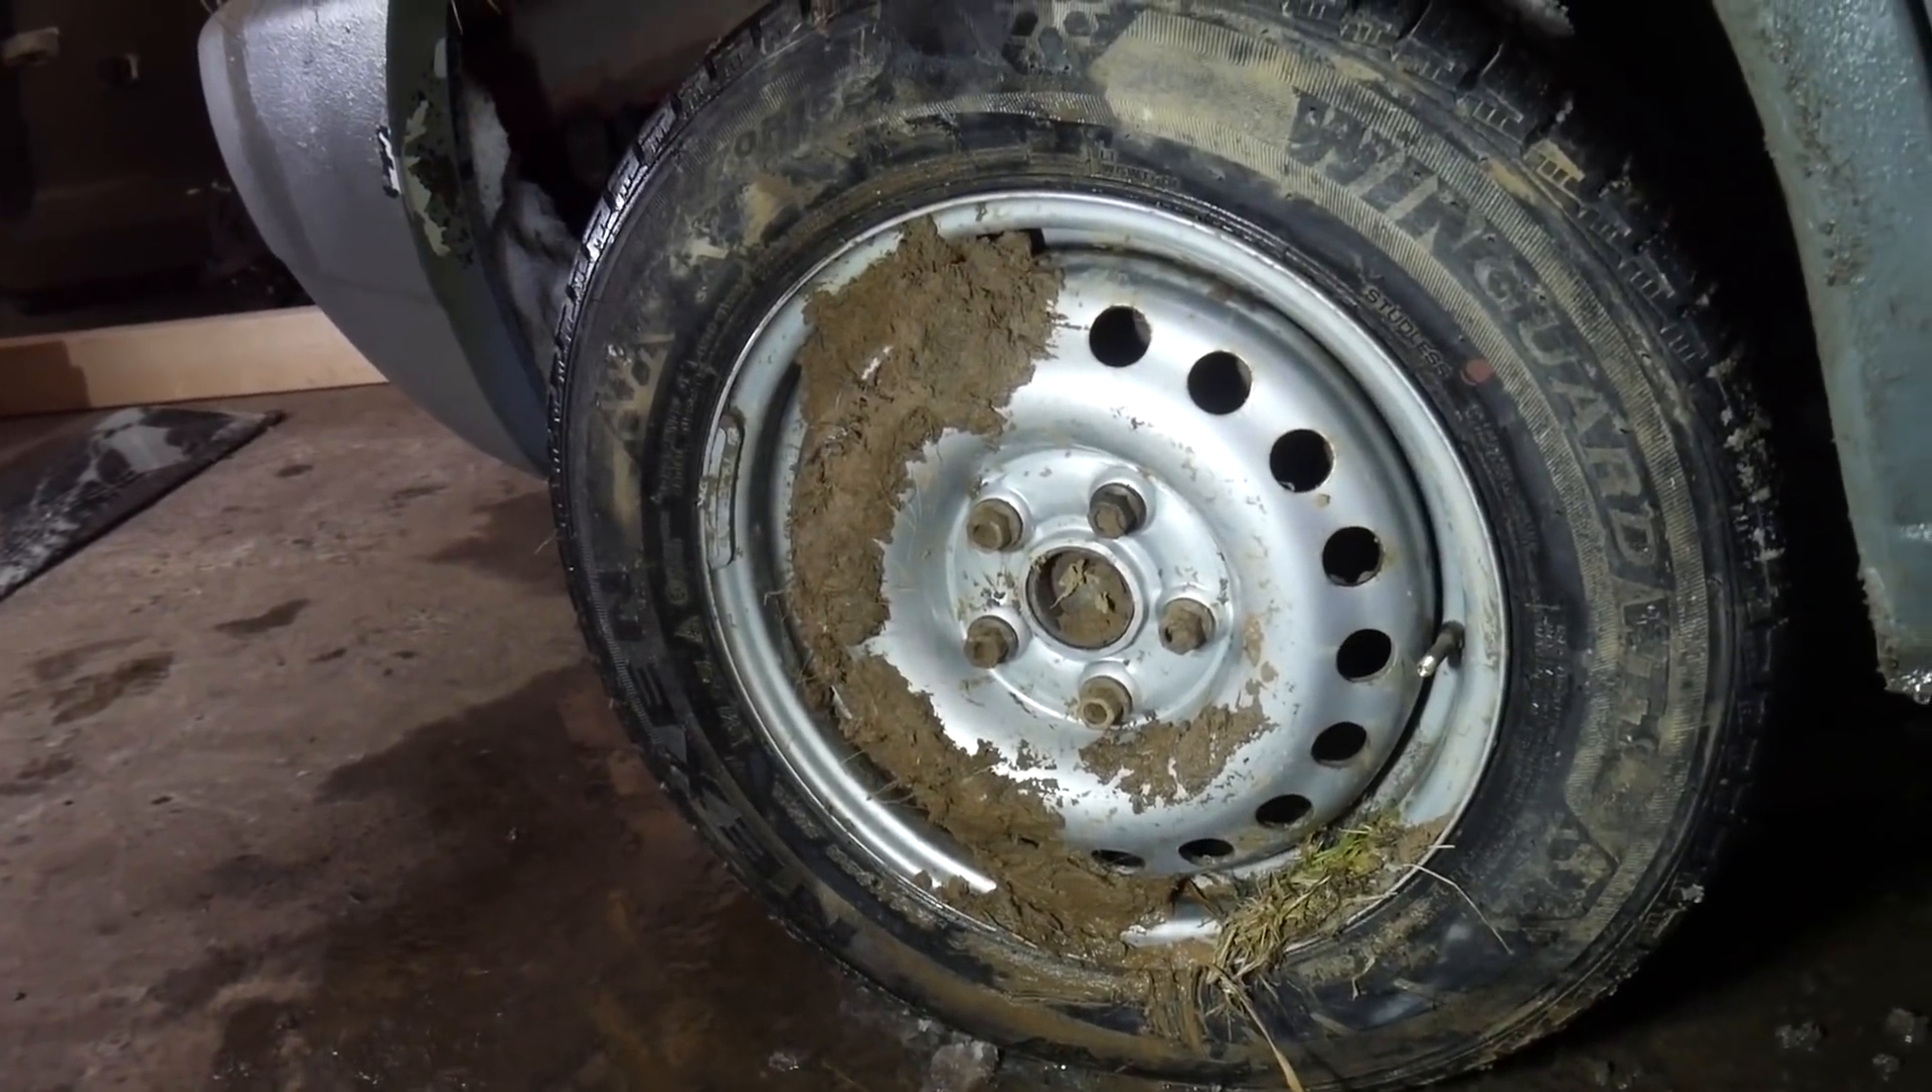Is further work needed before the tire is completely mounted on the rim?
No.